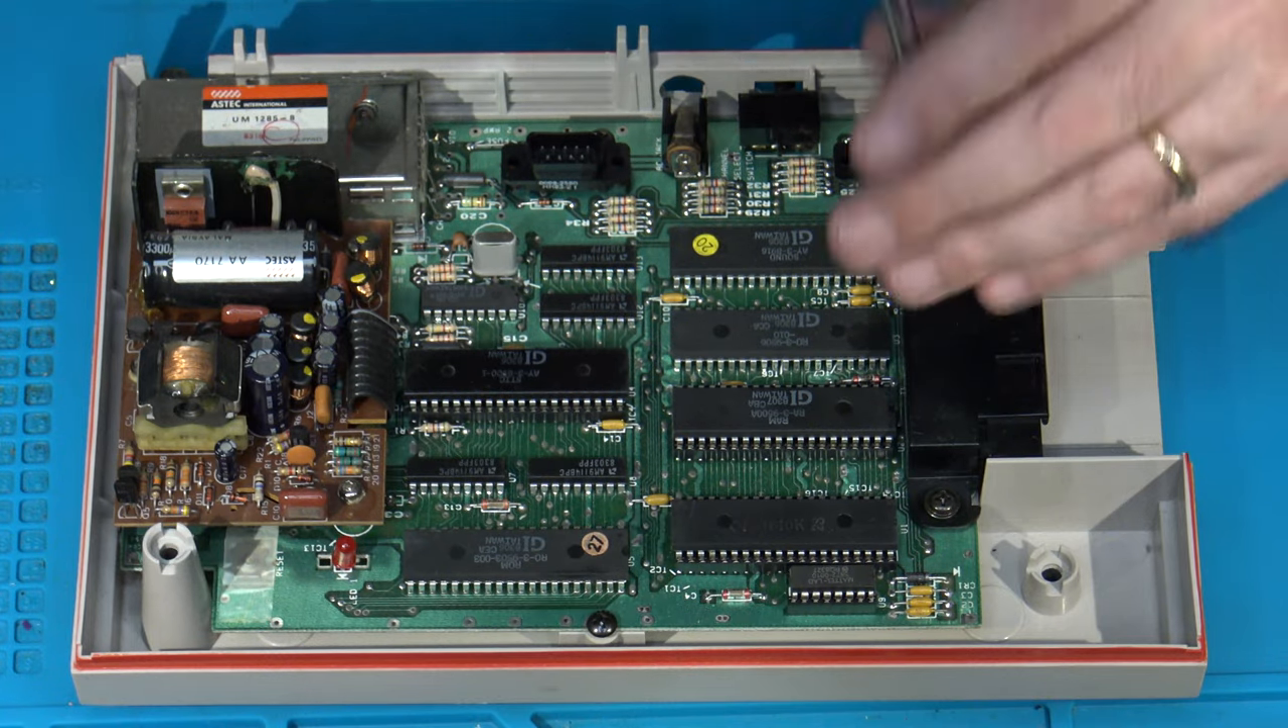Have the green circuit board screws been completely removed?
No.